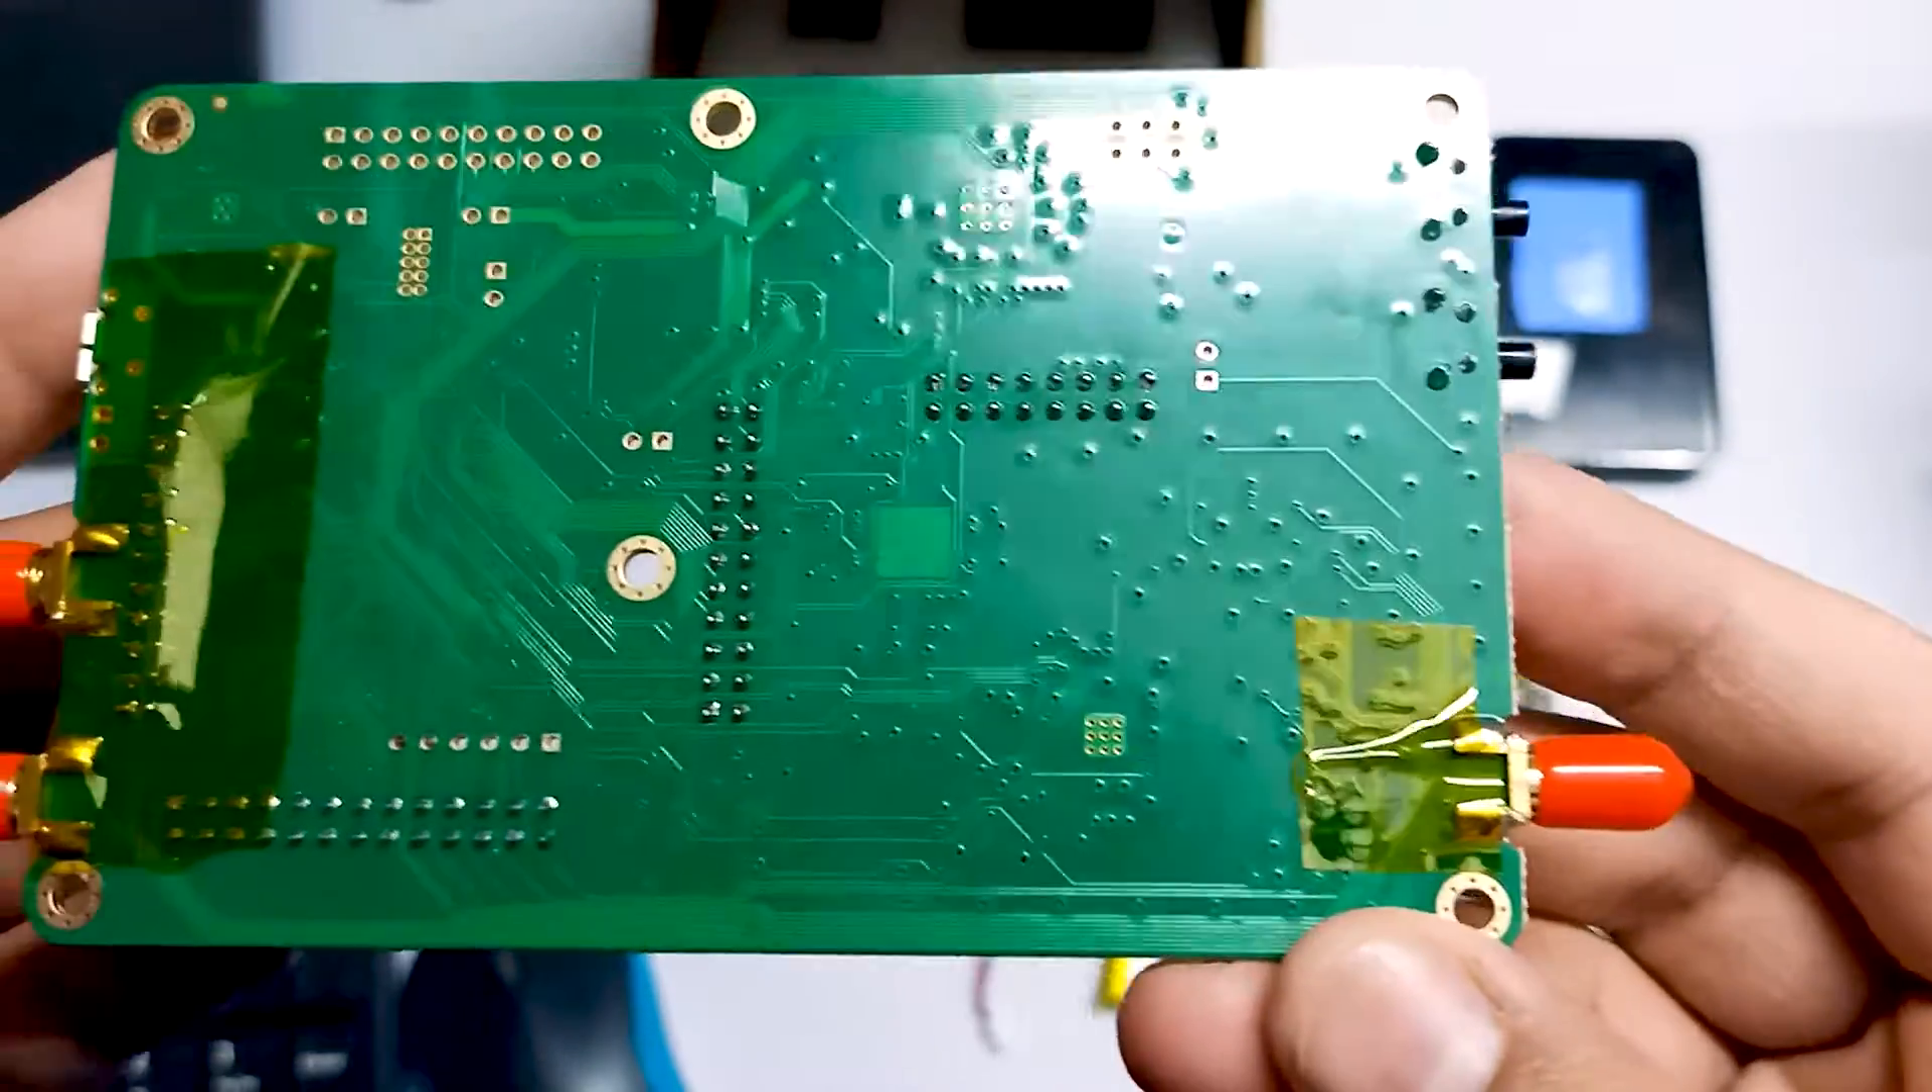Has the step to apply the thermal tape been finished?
Yes.